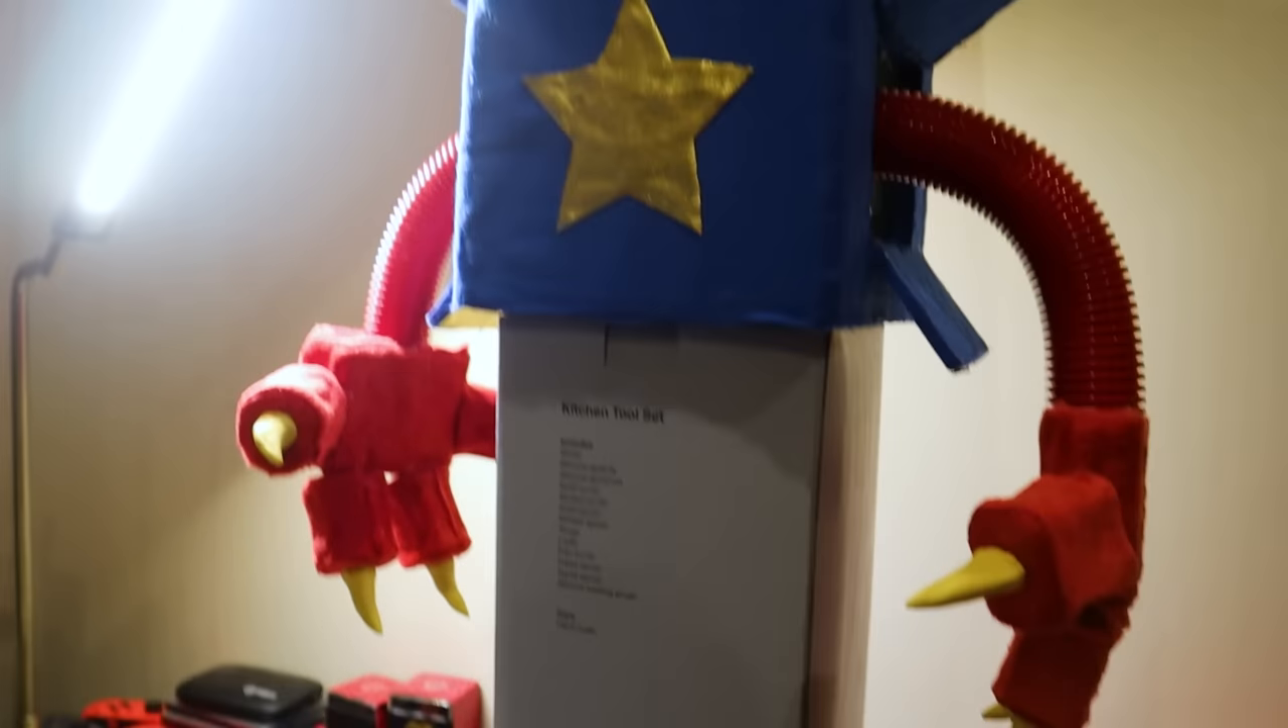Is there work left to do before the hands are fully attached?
No.